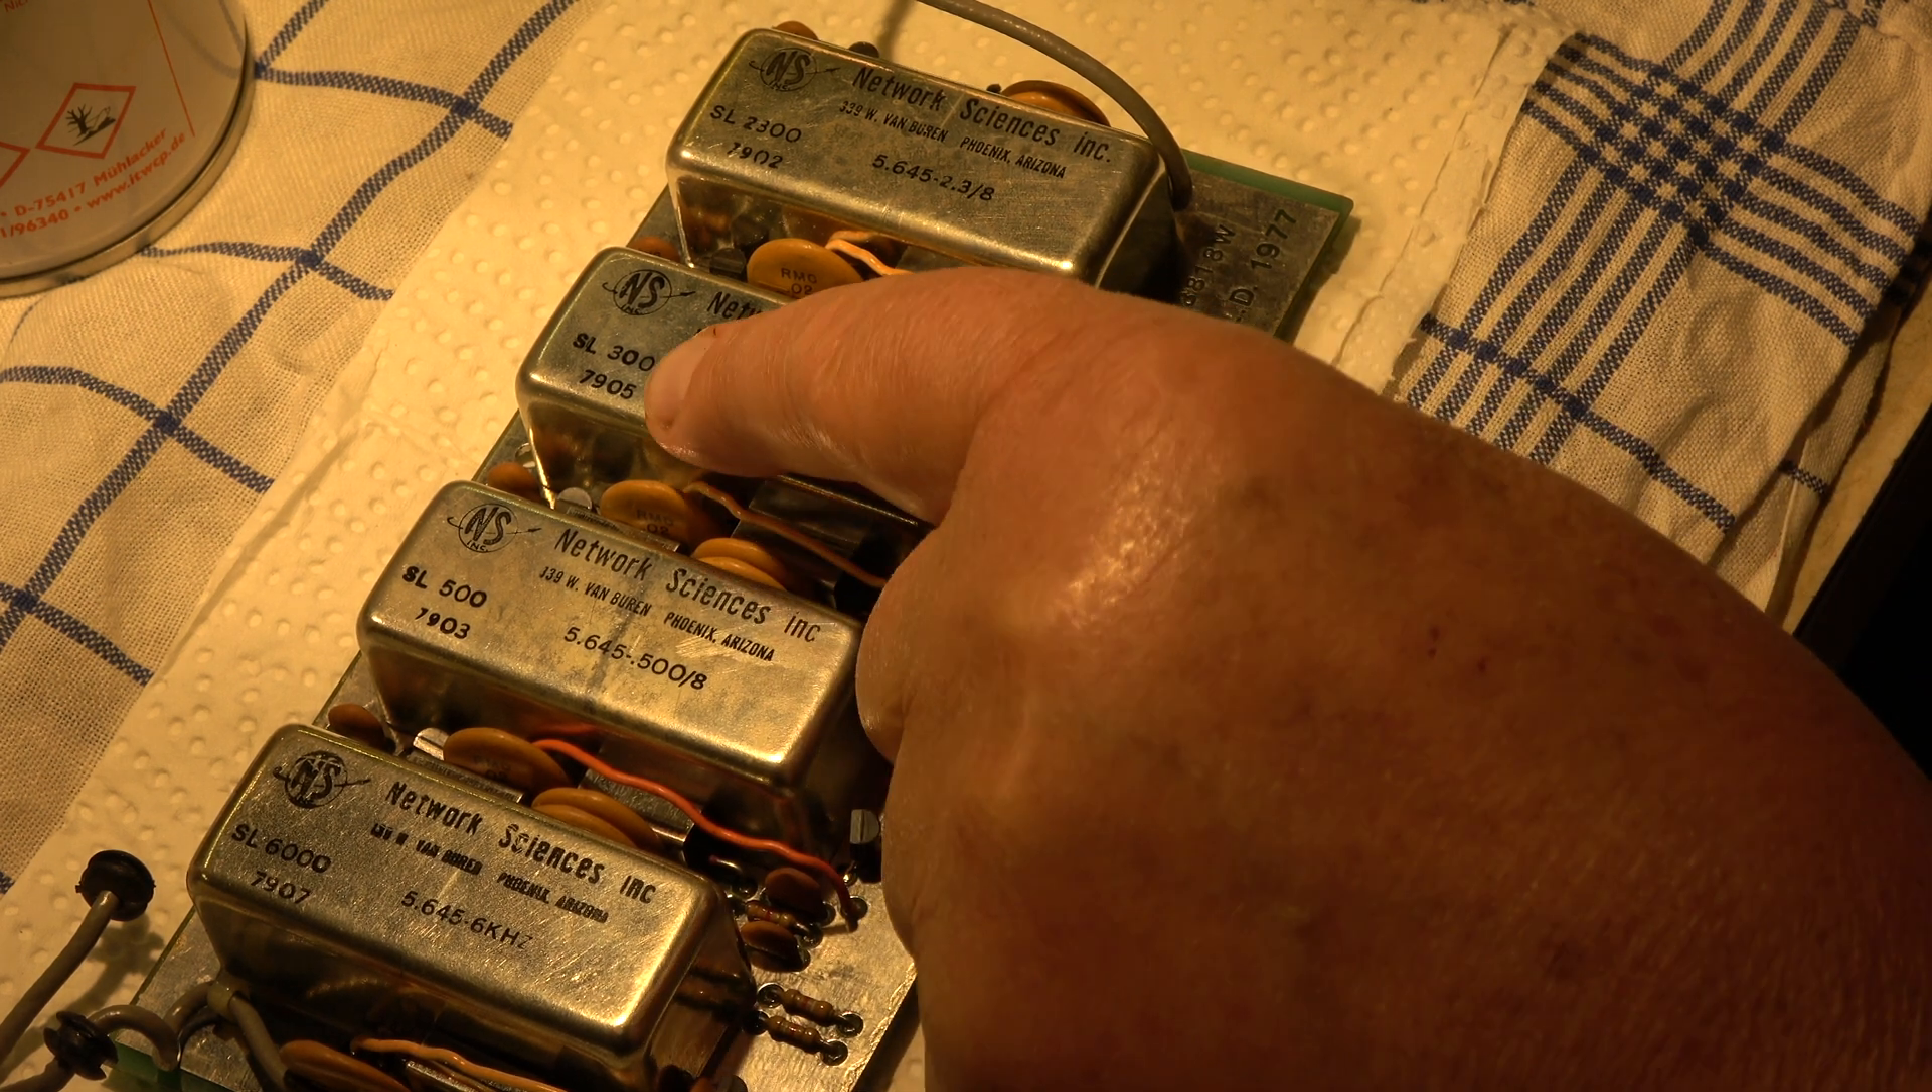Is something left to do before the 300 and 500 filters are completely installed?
No.